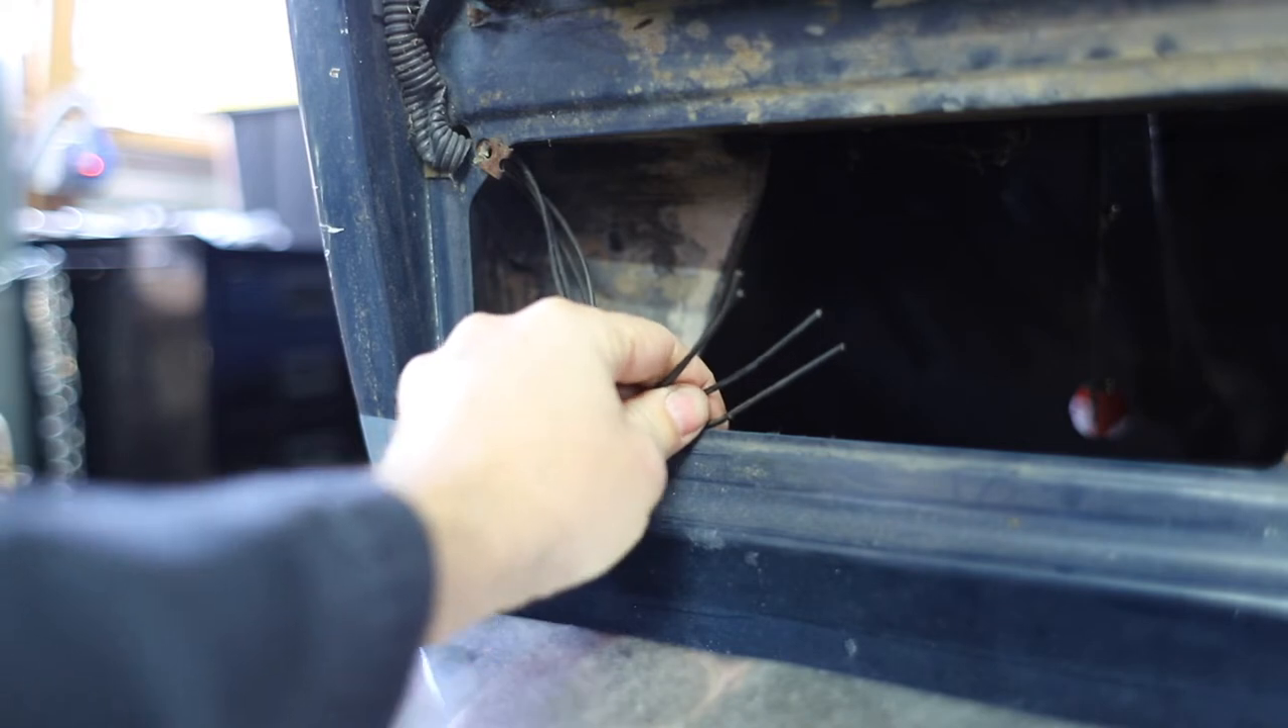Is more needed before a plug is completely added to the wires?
Yes.